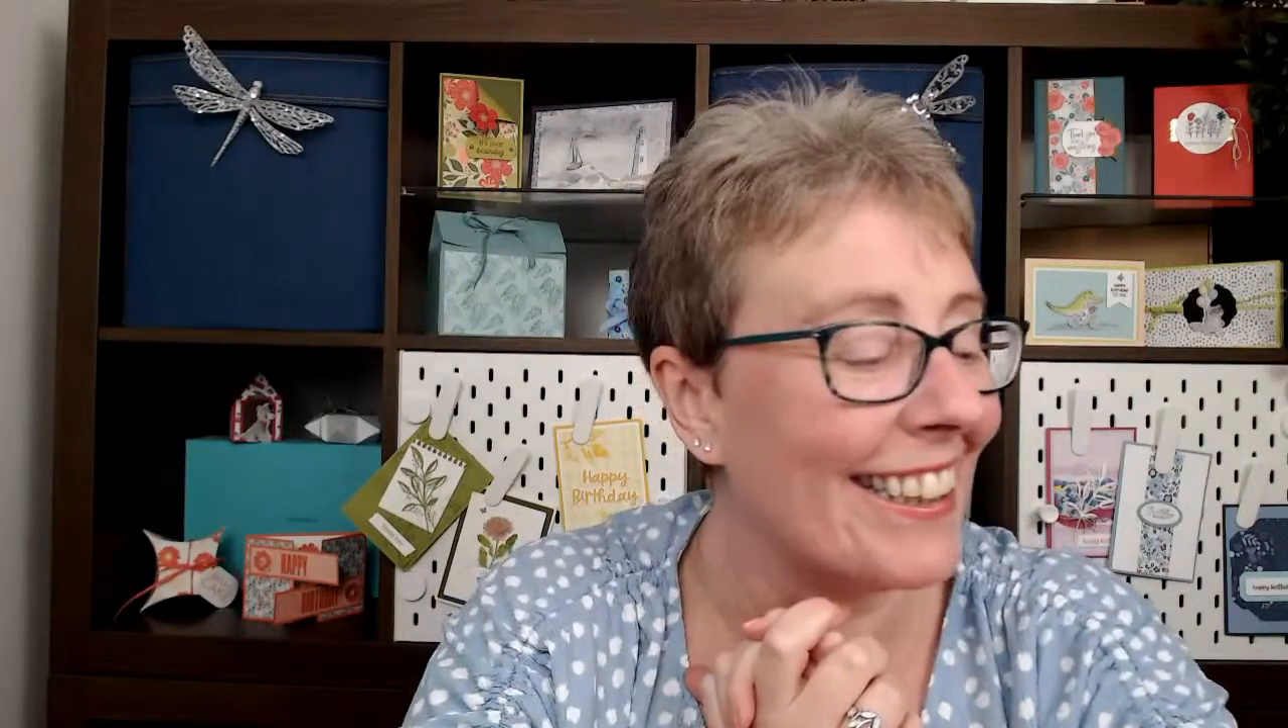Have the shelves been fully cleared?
No.